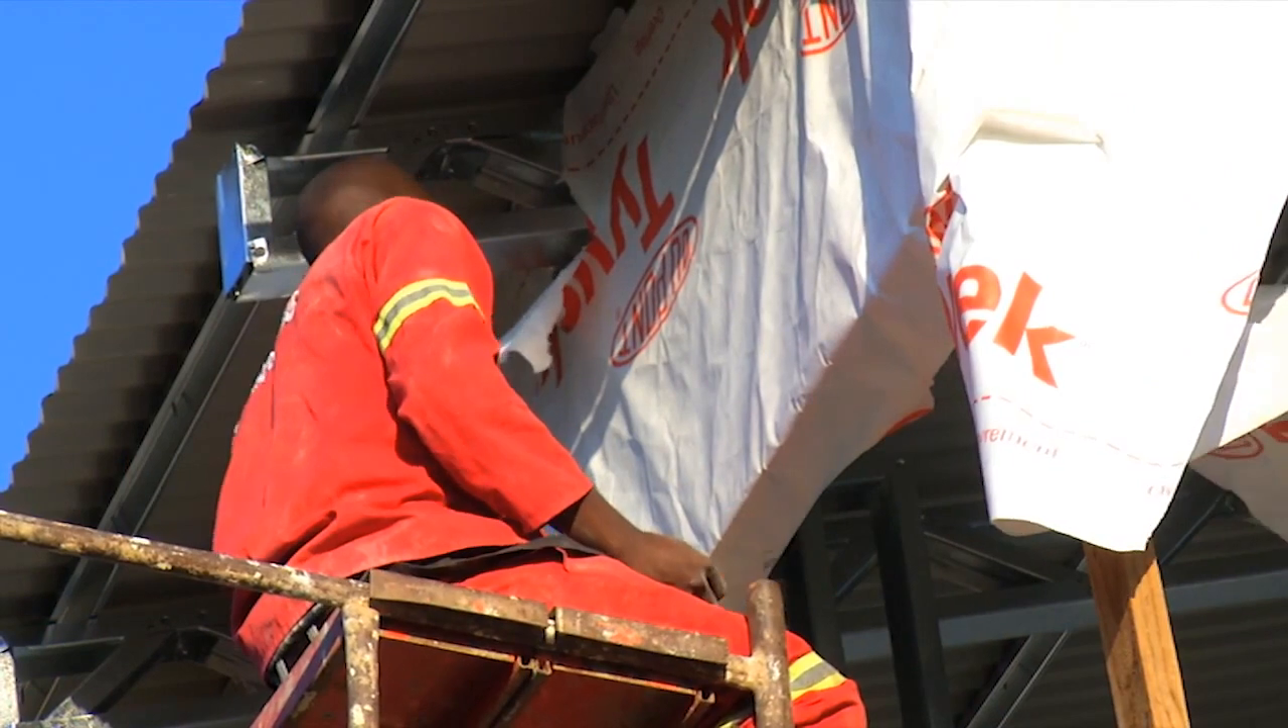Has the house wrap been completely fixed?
No.